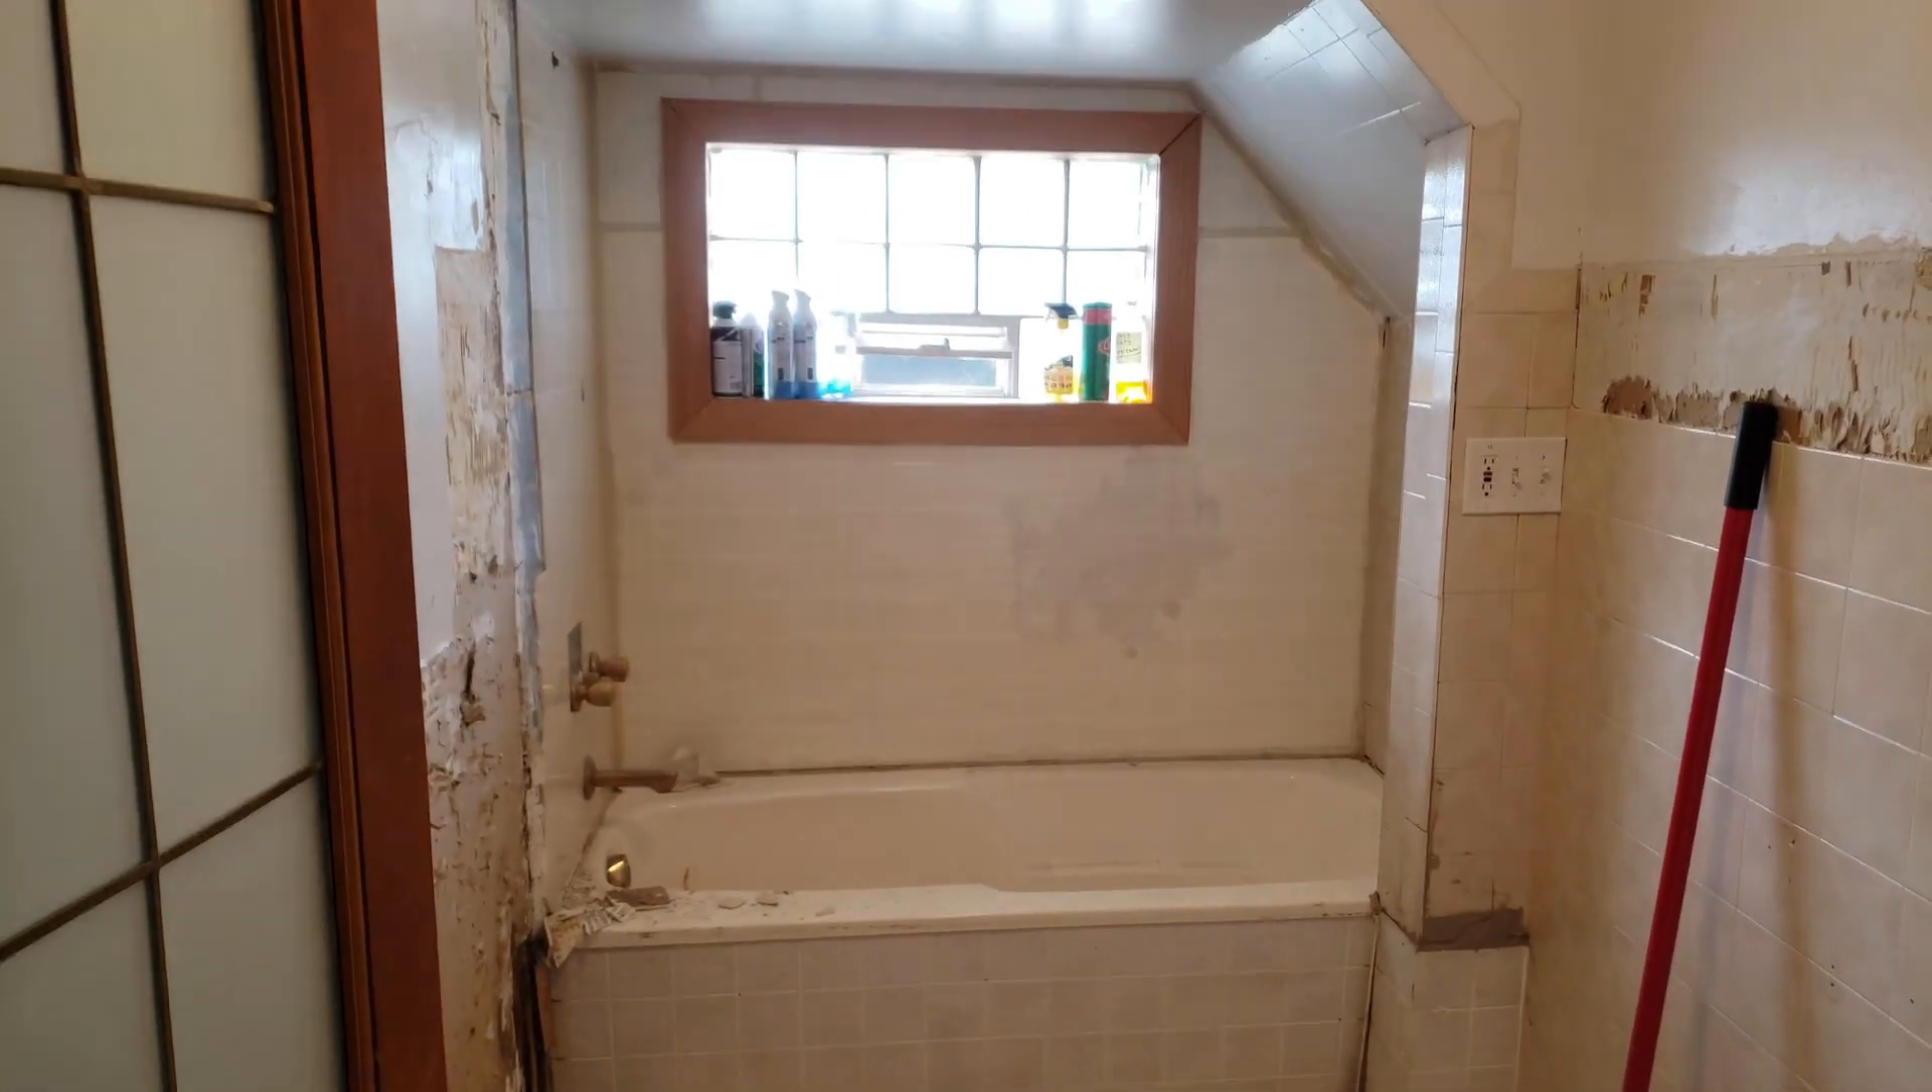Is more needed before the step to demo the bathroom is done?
Yes.